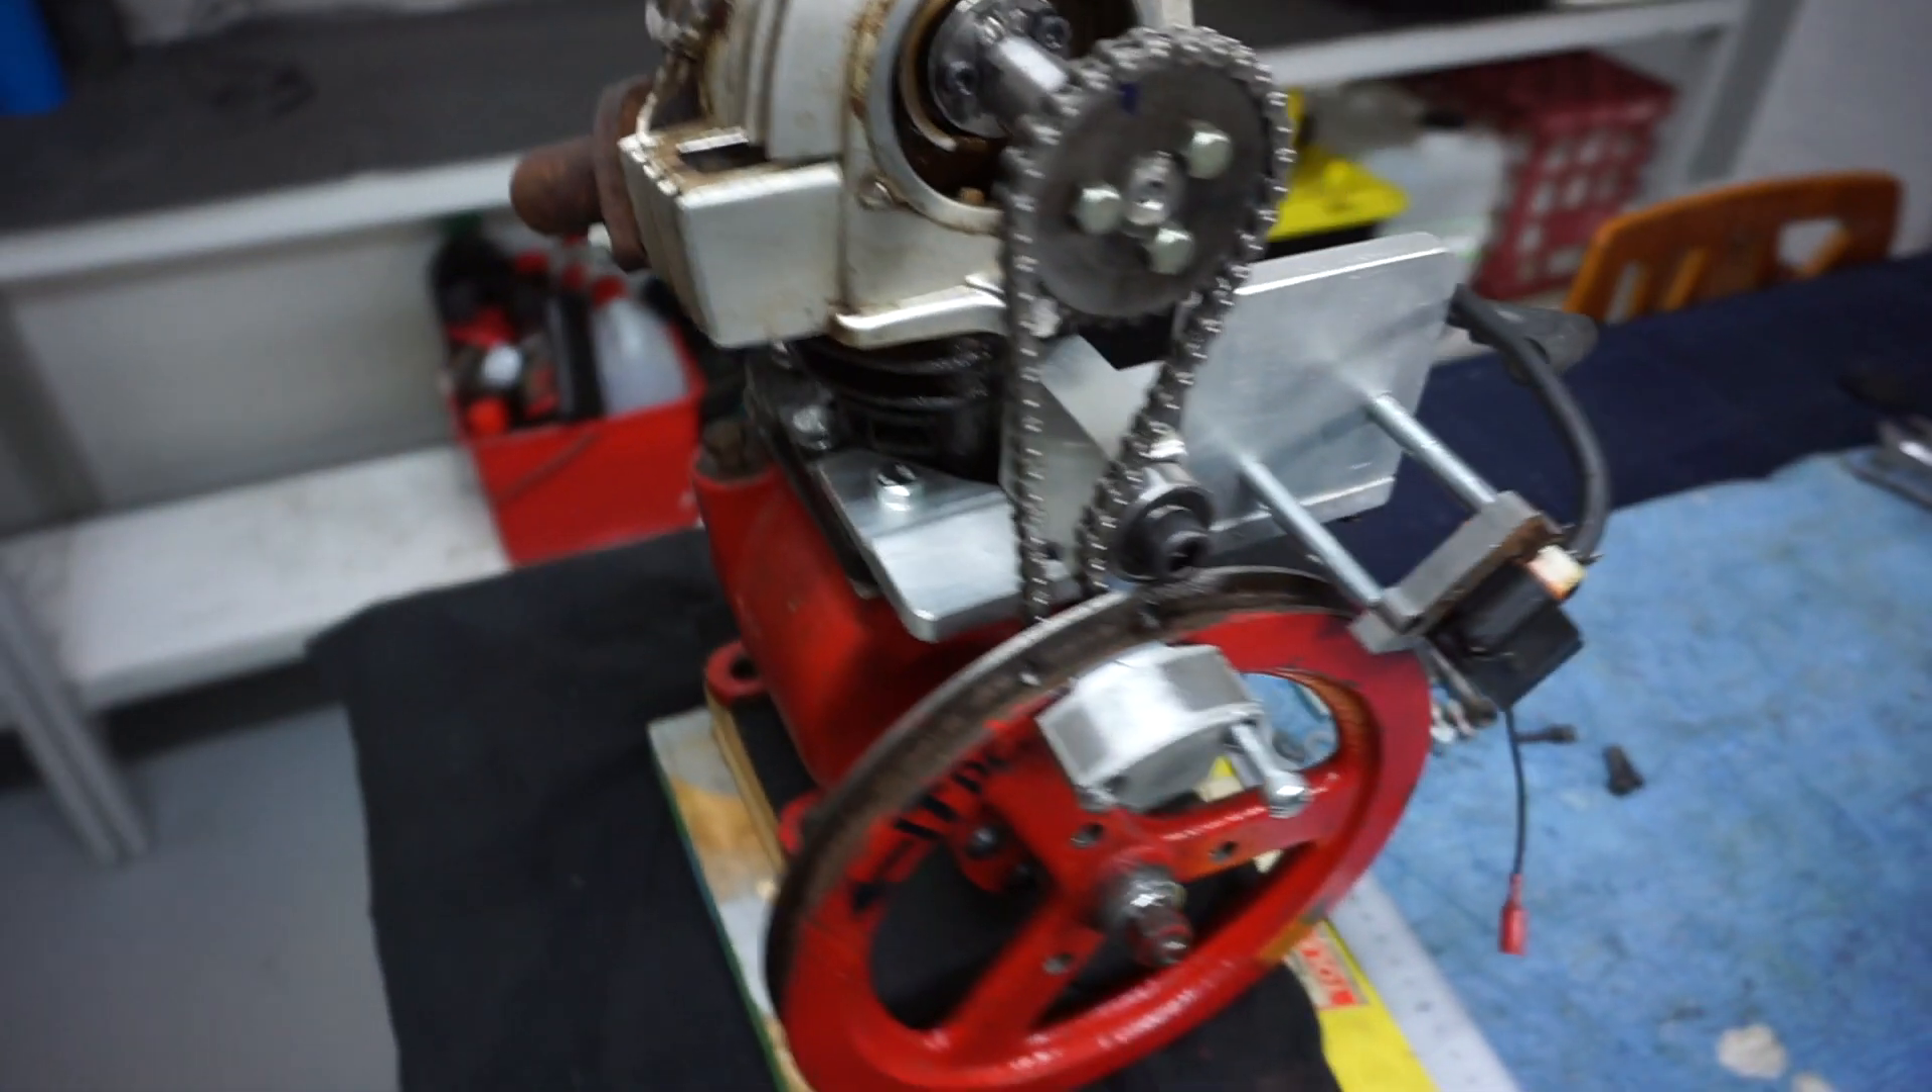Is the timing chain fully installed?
Yes.